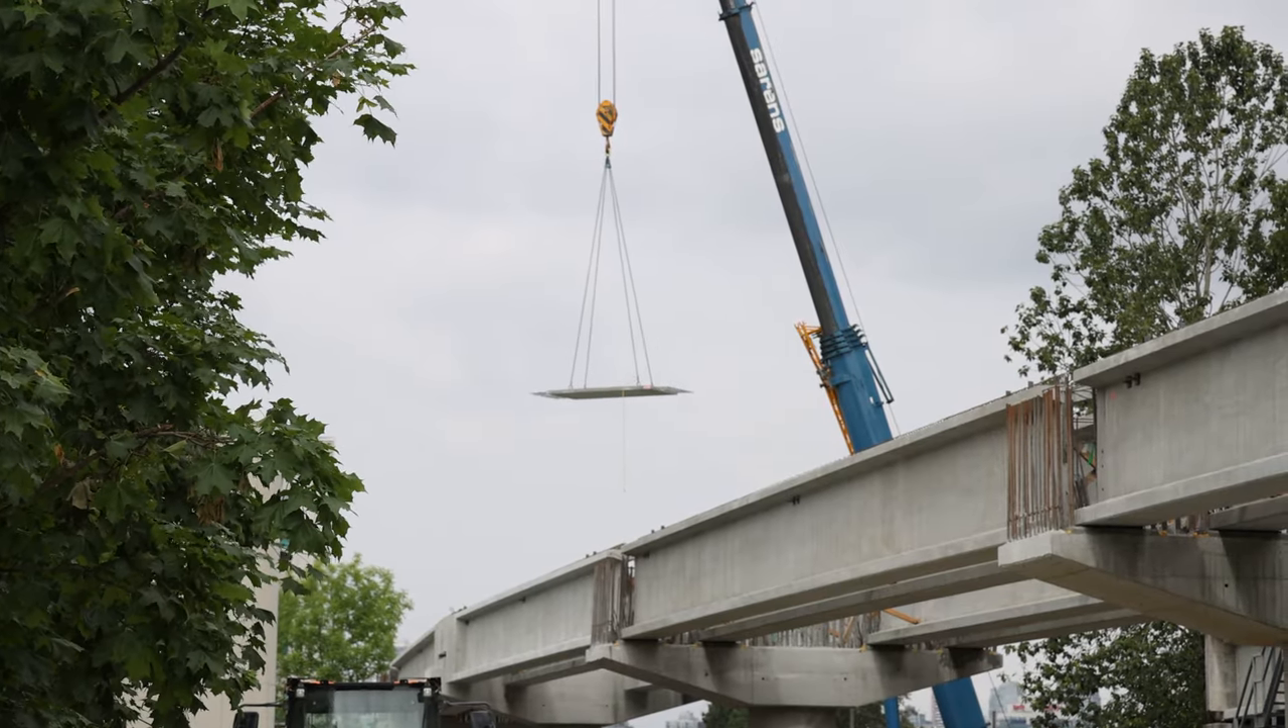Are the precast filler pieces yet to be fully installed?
Yes.